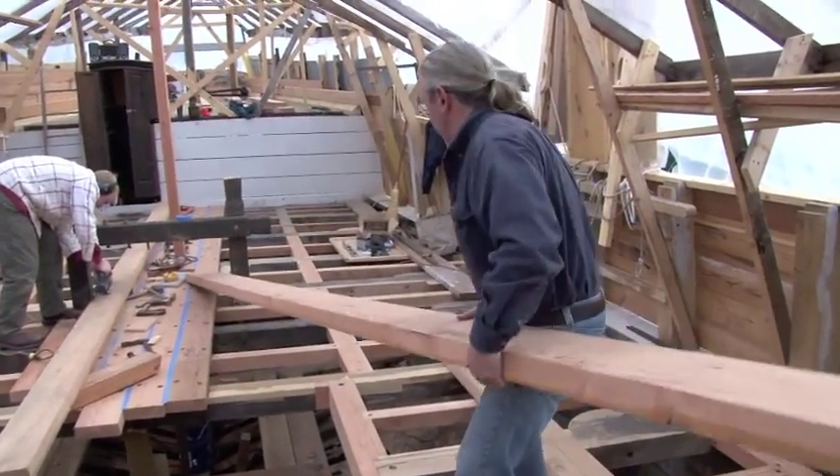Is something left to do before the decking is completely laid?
Yes.